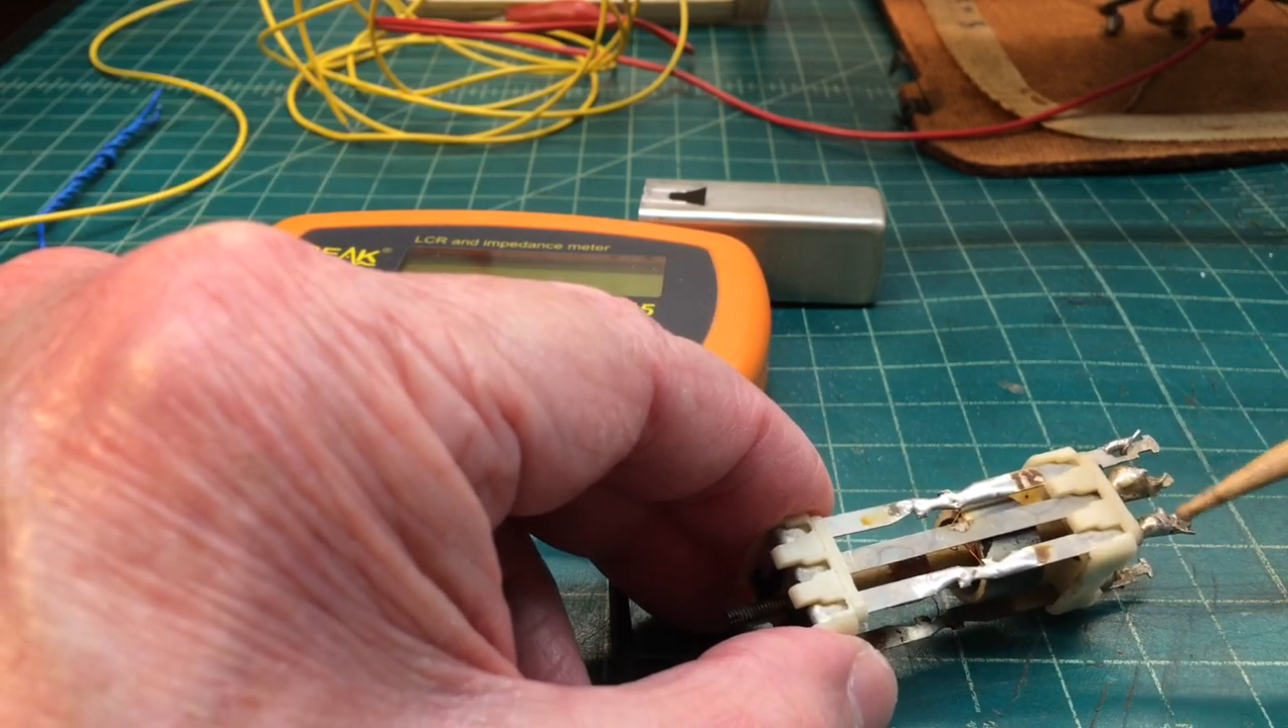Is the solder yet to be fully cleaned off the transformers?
Yes.